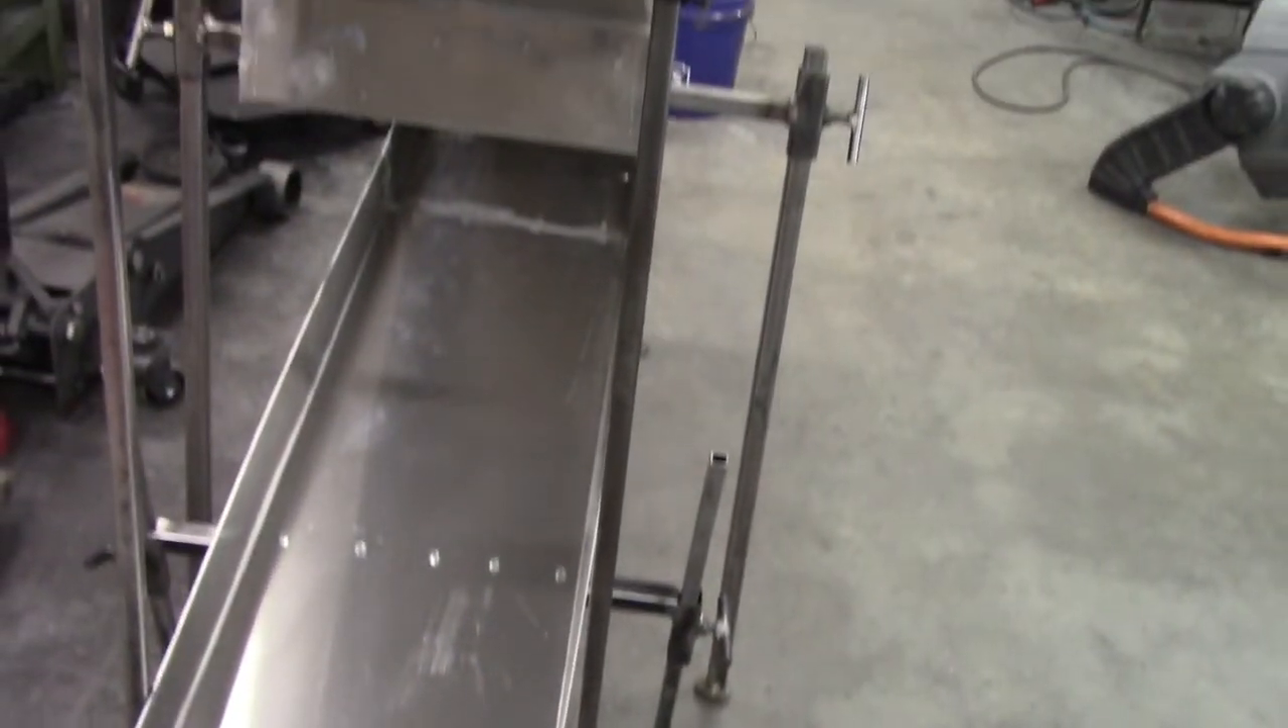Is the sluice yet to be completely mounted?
No.